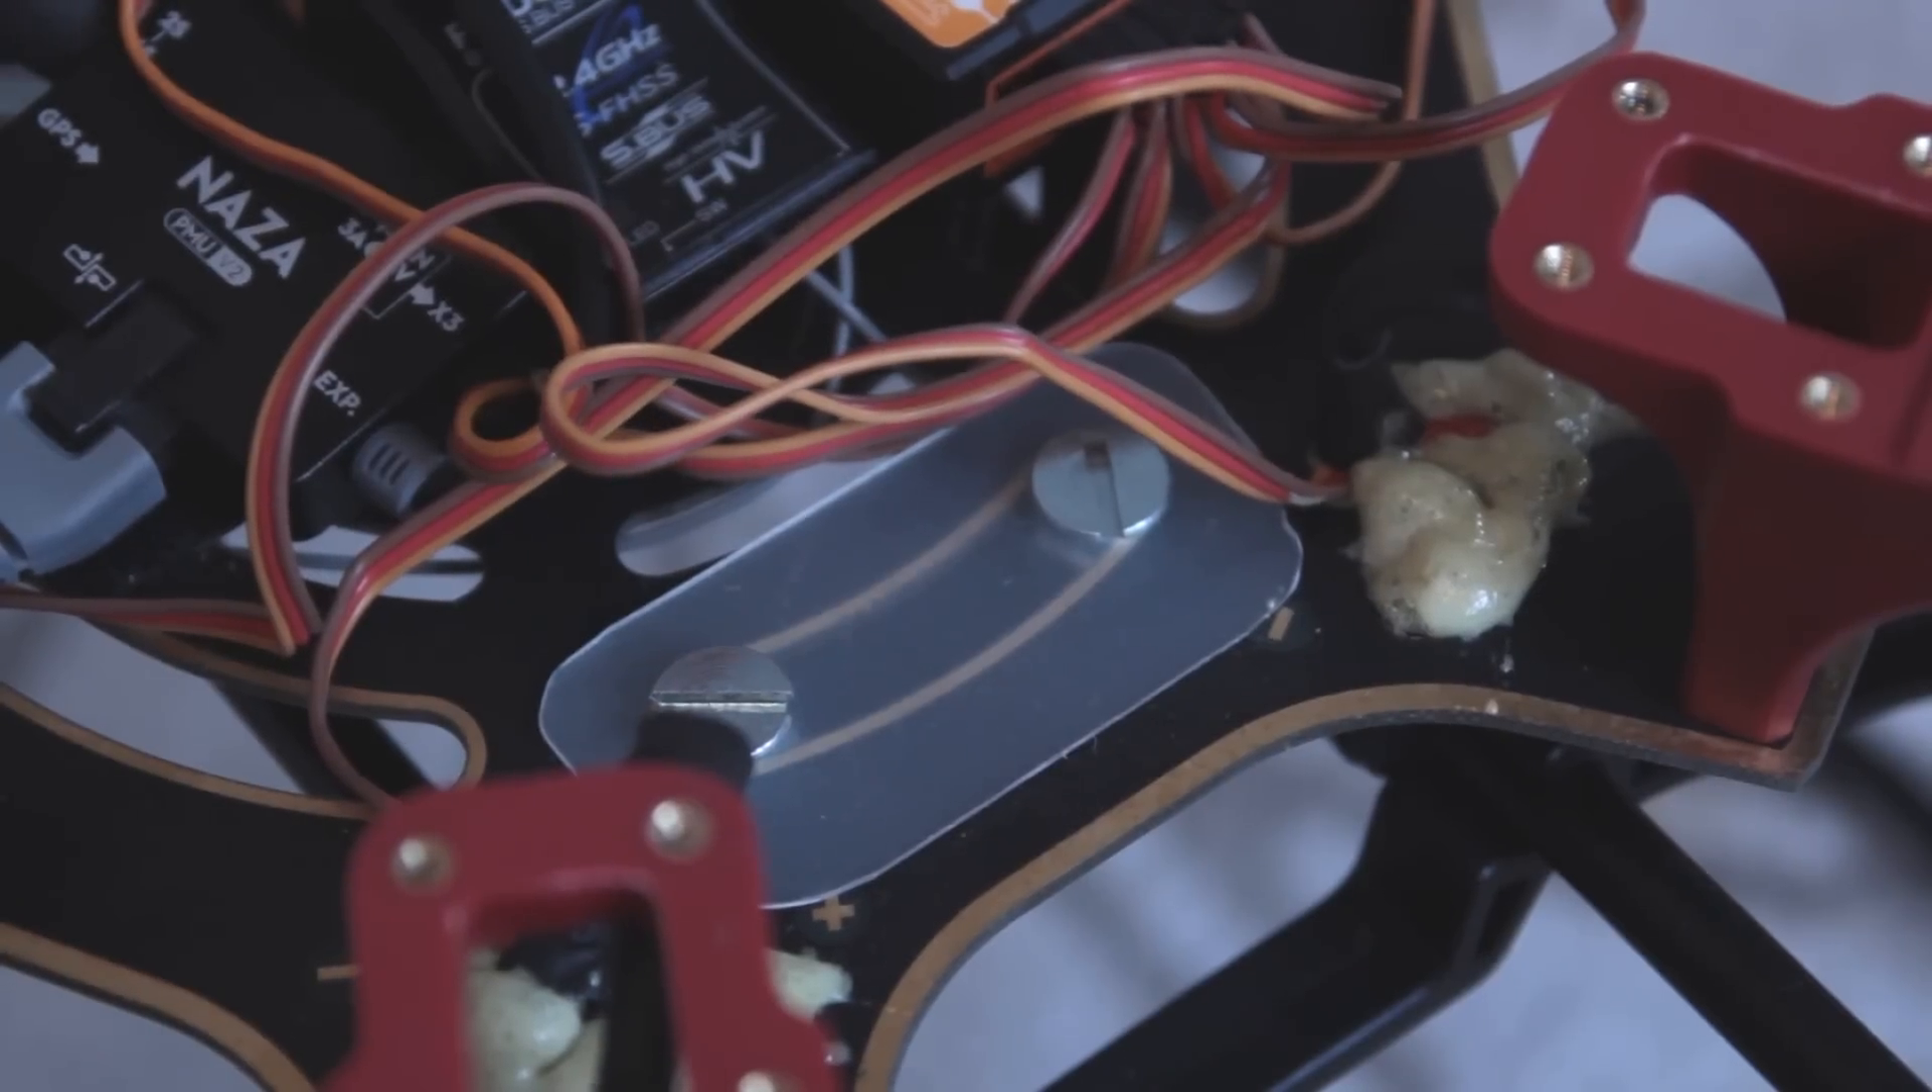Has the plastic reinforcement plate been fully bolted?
Yes.